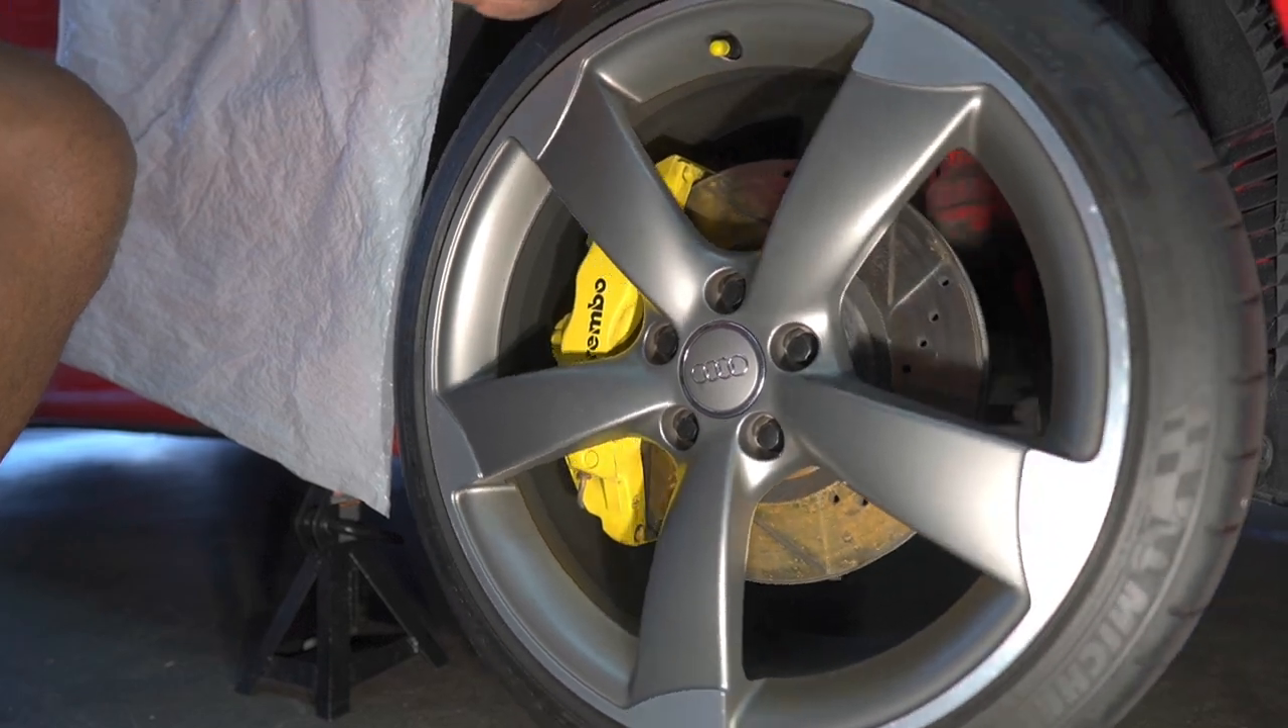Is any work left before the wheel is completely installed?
No.